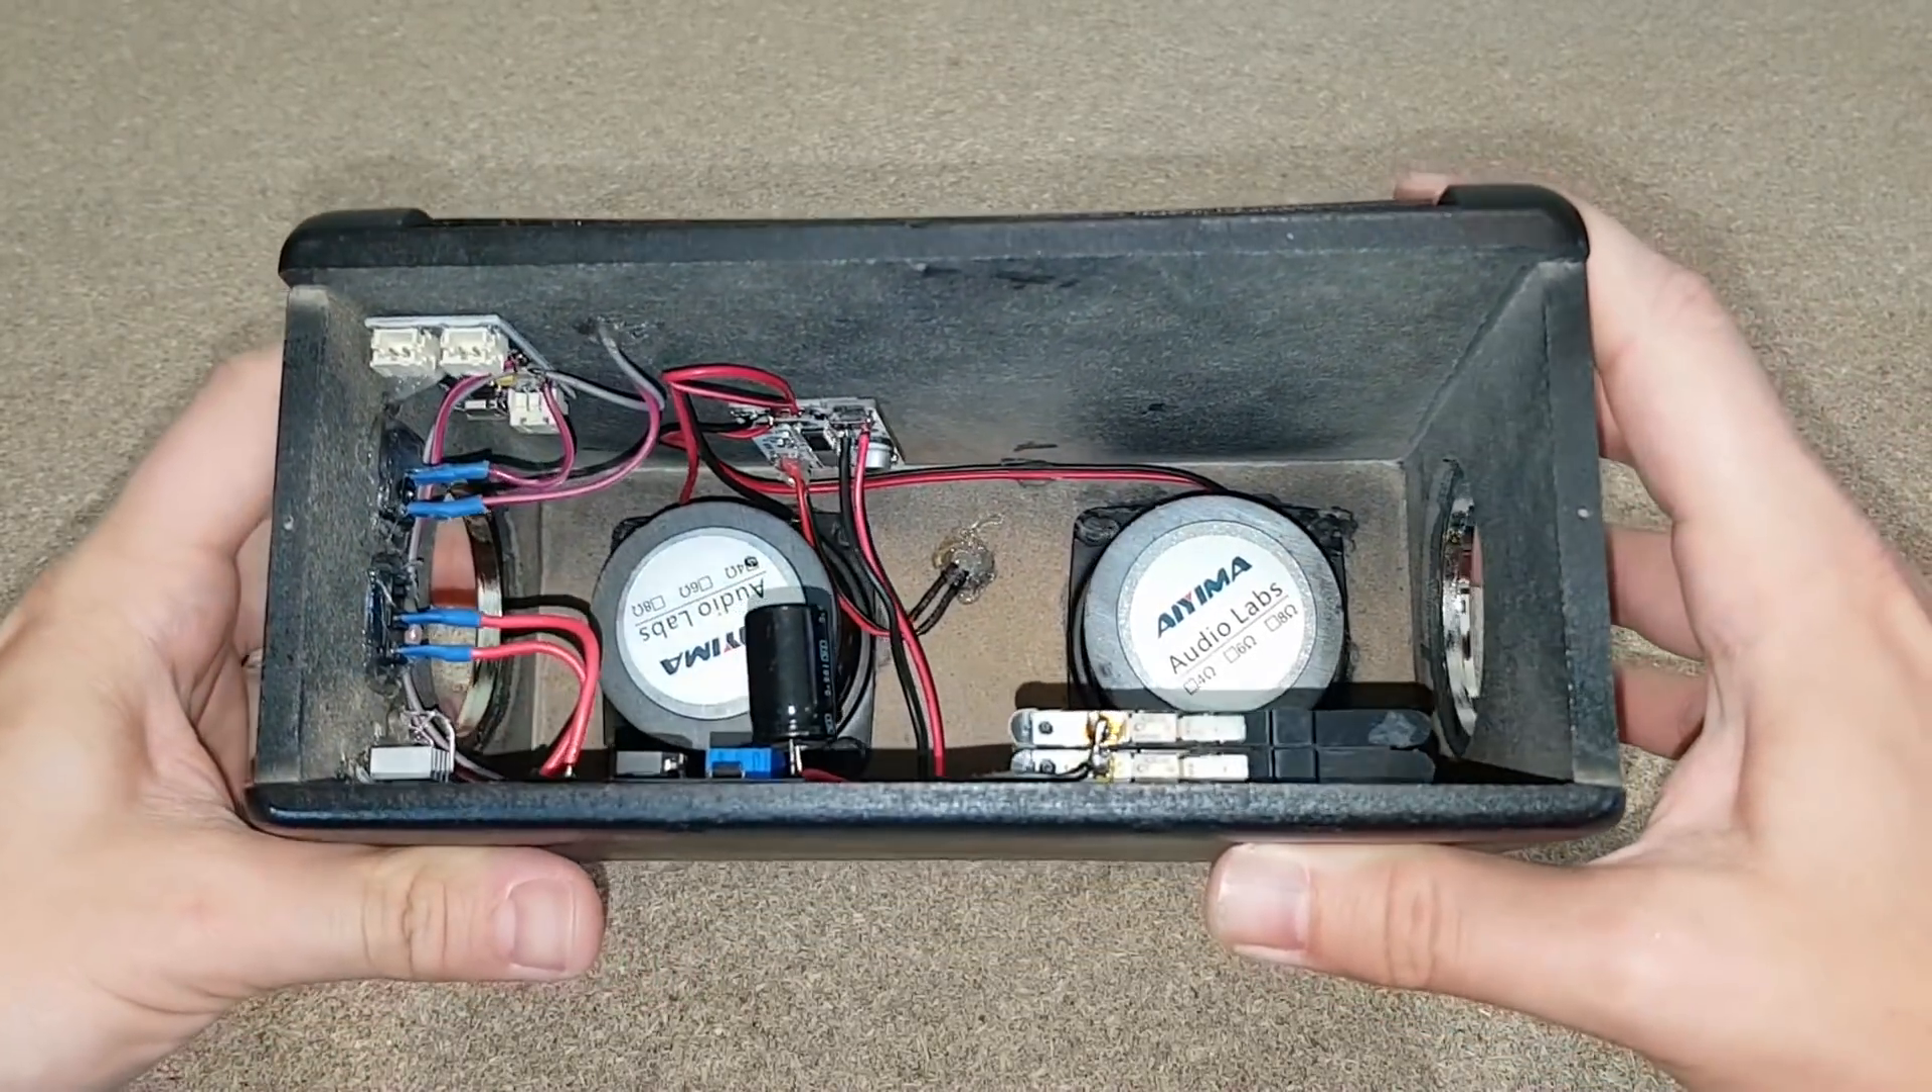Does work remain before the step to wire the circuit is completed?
No.